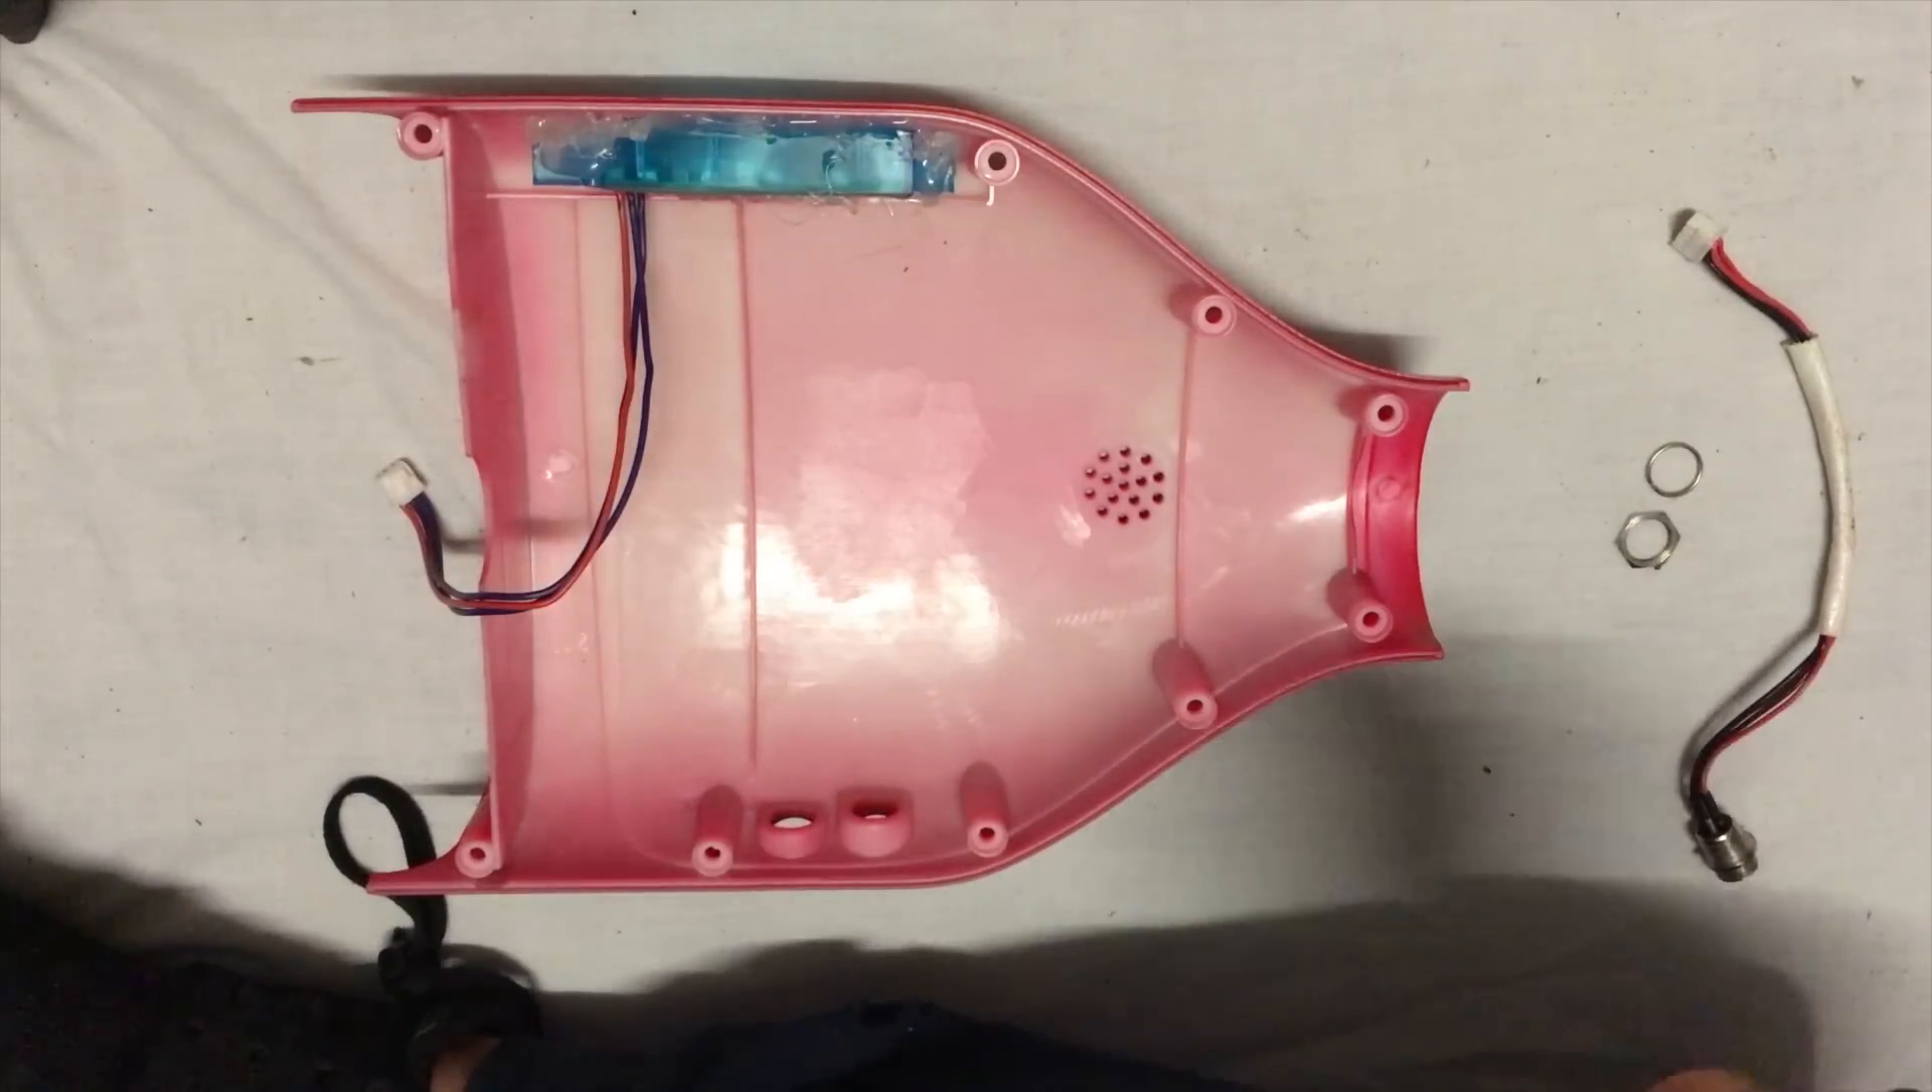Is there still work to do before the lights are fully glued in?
No.